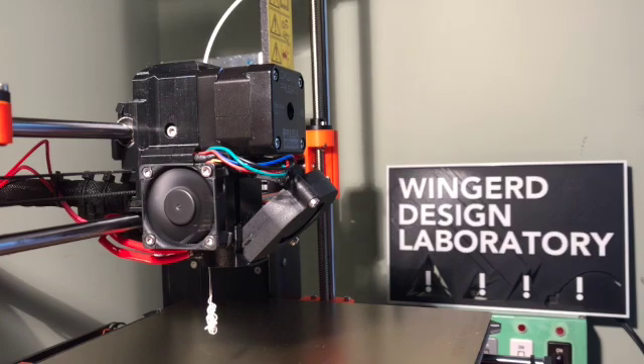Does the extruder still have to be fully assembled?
No.